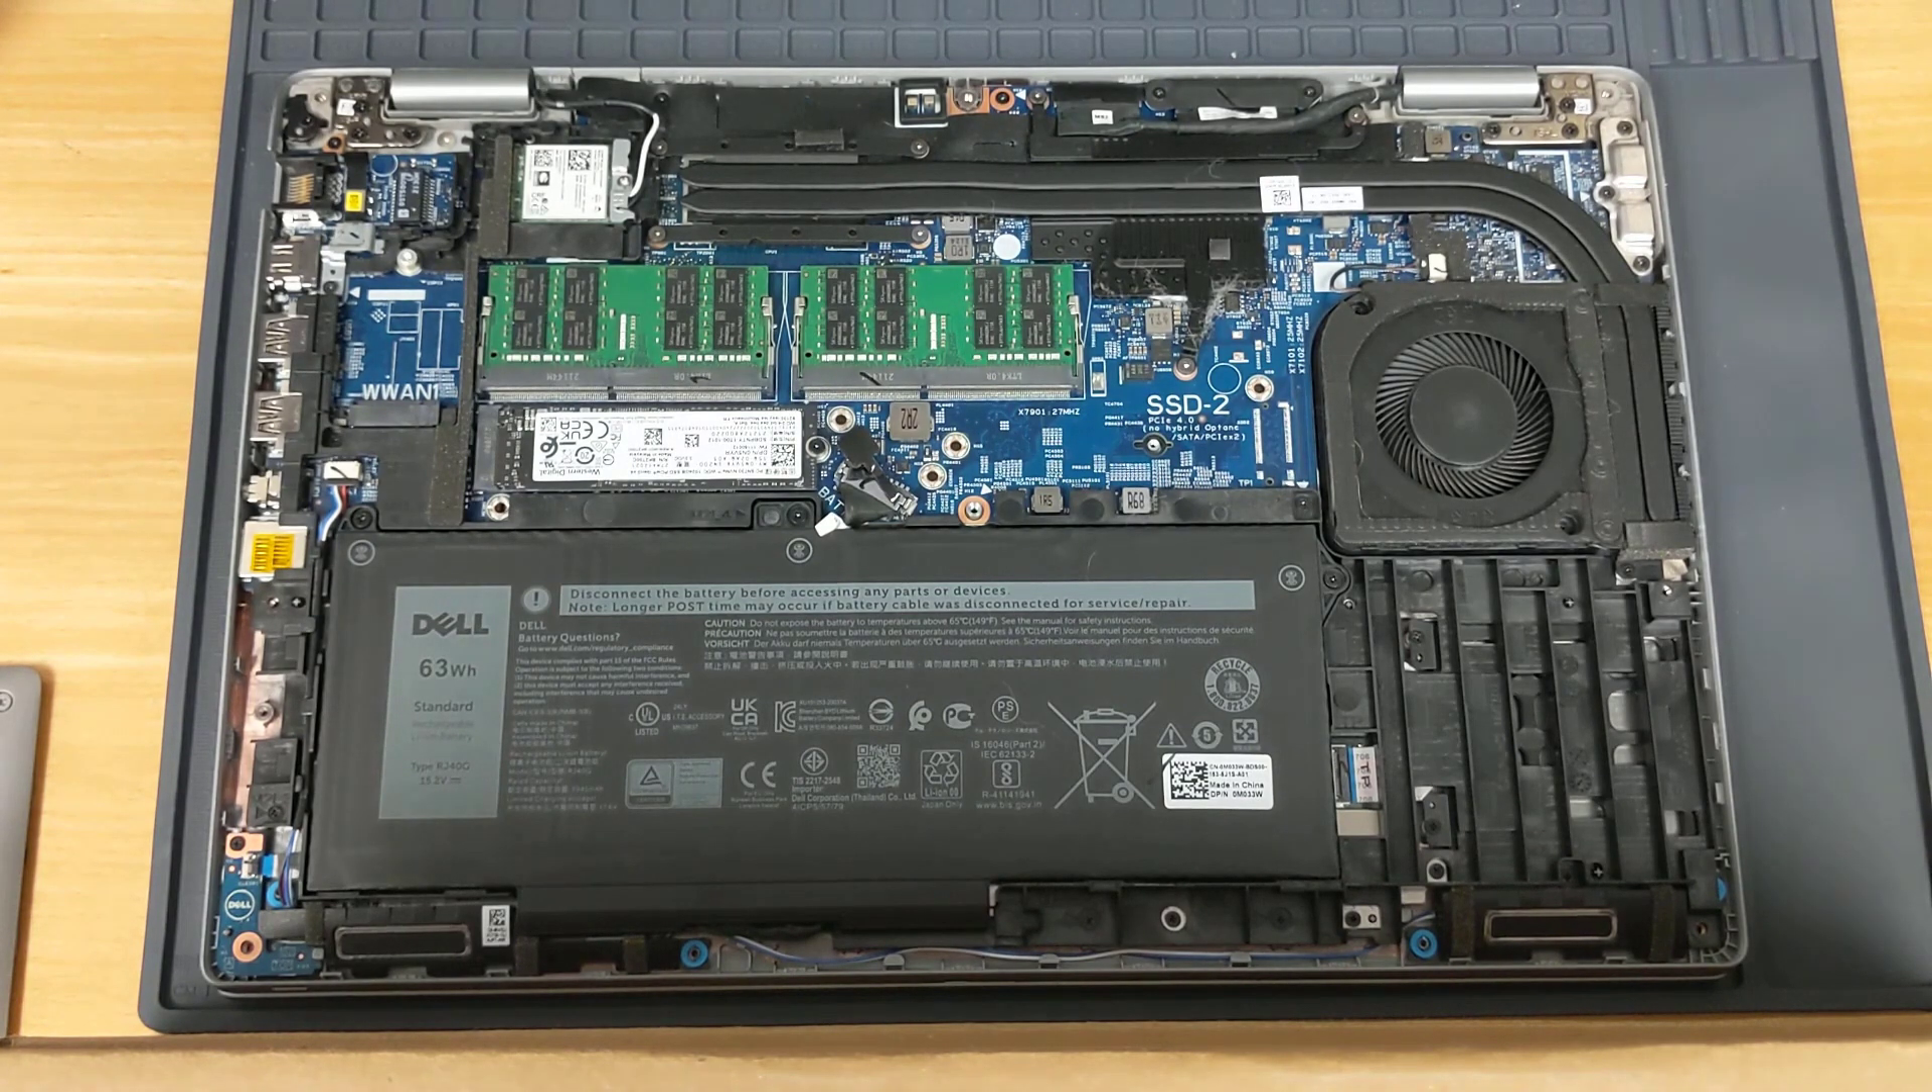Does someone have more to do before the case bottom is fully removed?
No.